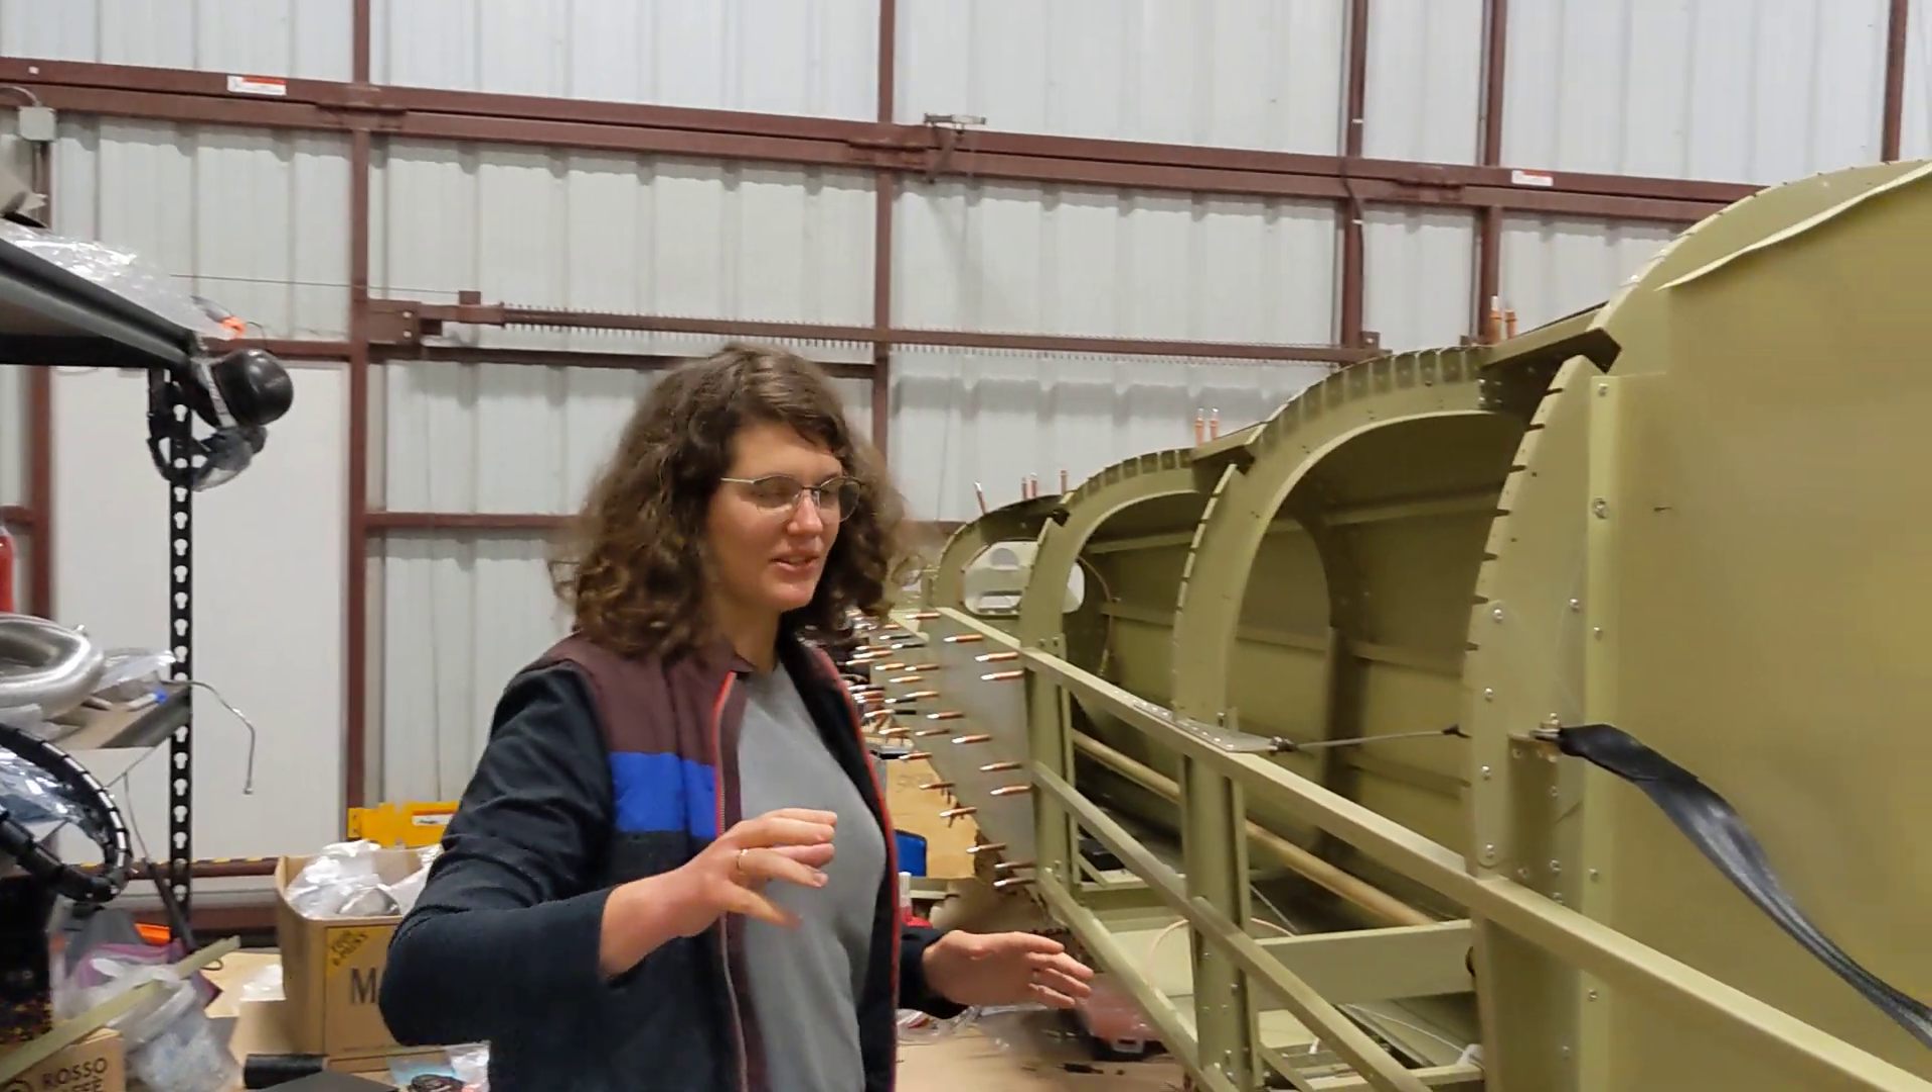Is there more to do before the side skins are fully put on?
Yes.